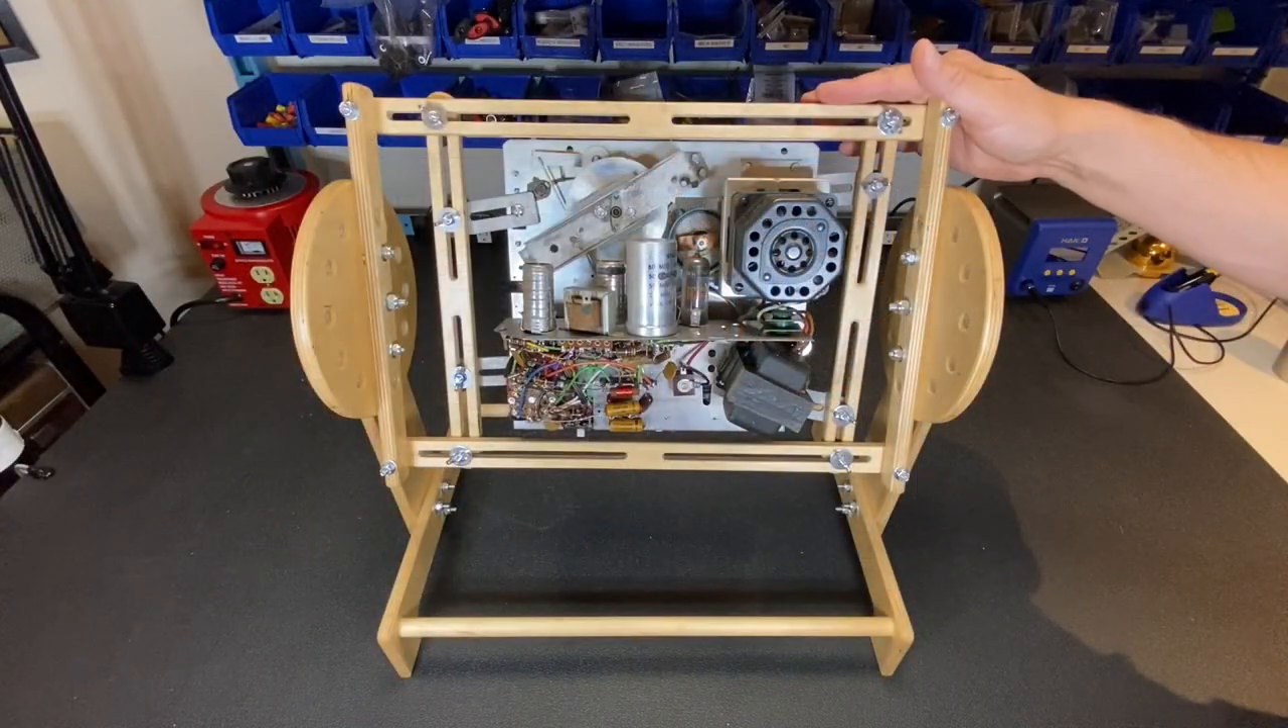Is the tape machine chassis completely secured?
Yes.